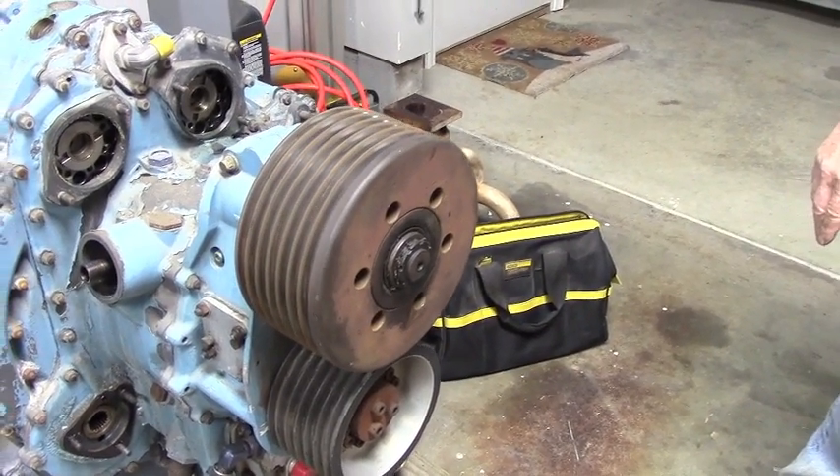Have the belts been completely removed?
Yes.